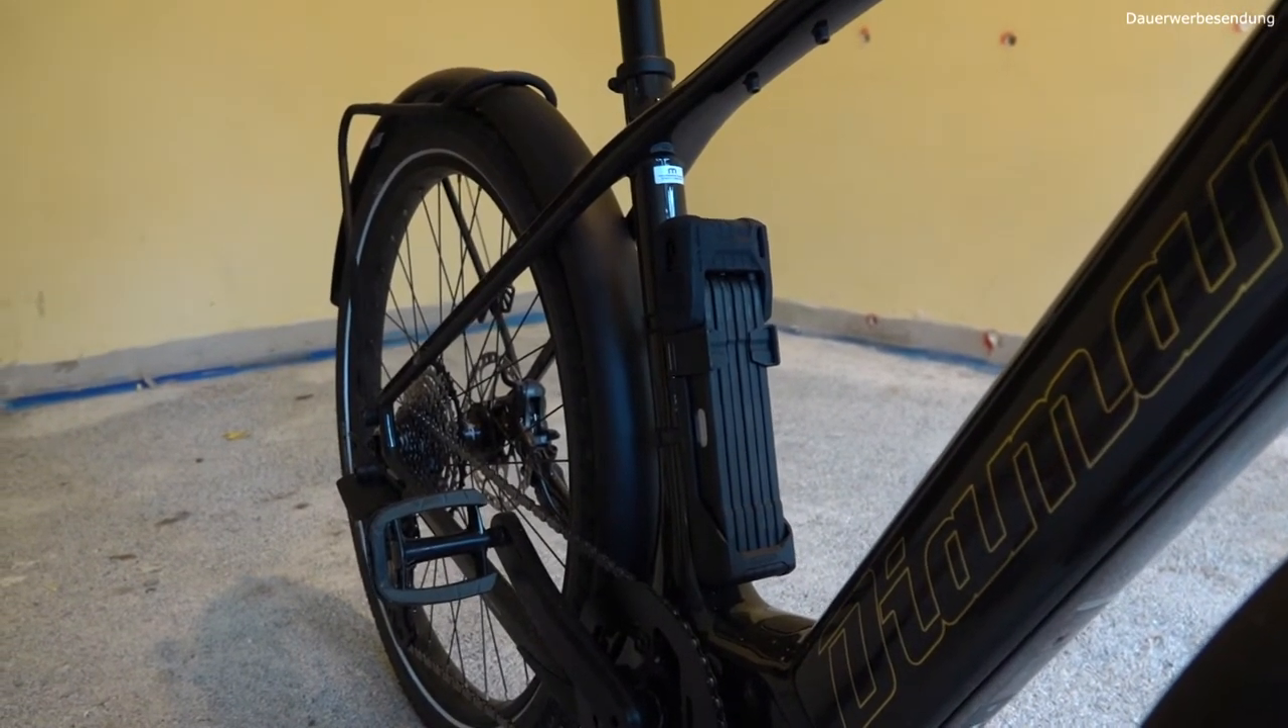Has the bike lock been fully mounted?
Yes.